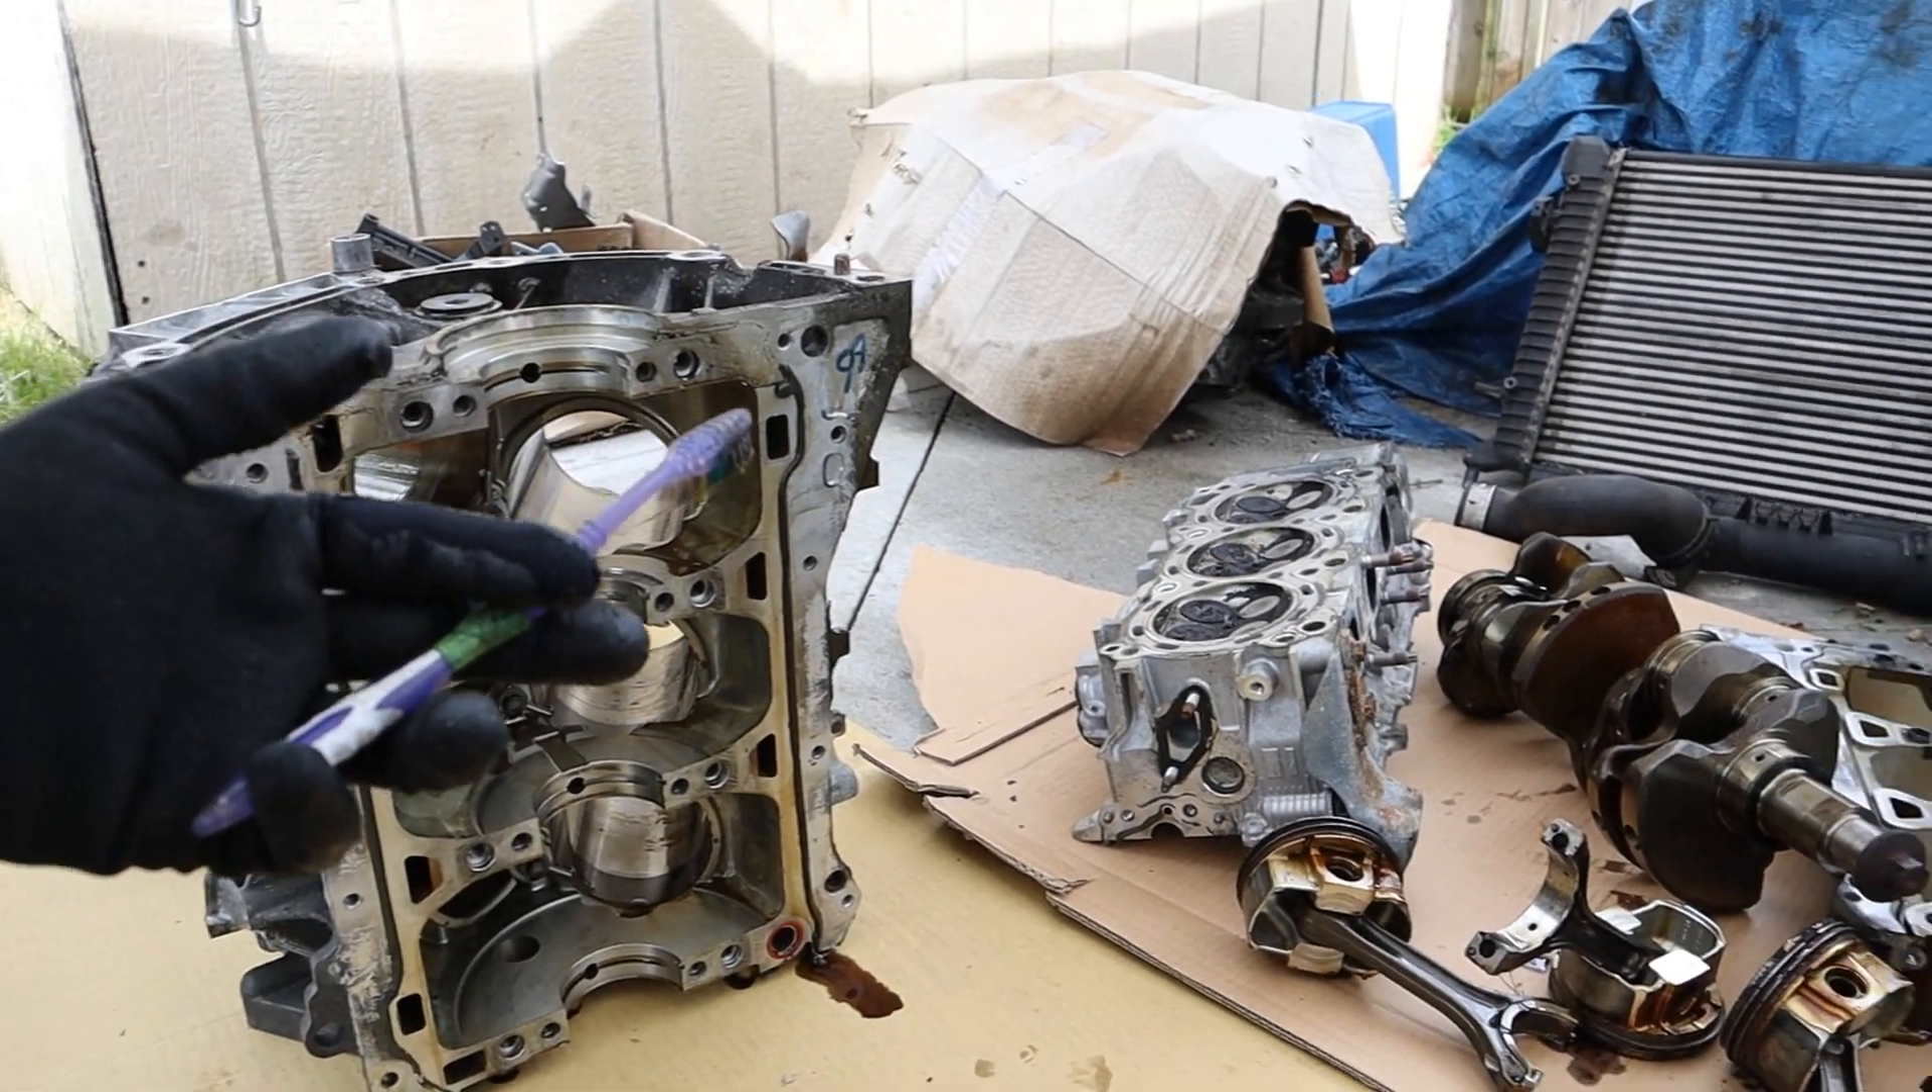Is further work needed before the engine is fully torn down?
No.